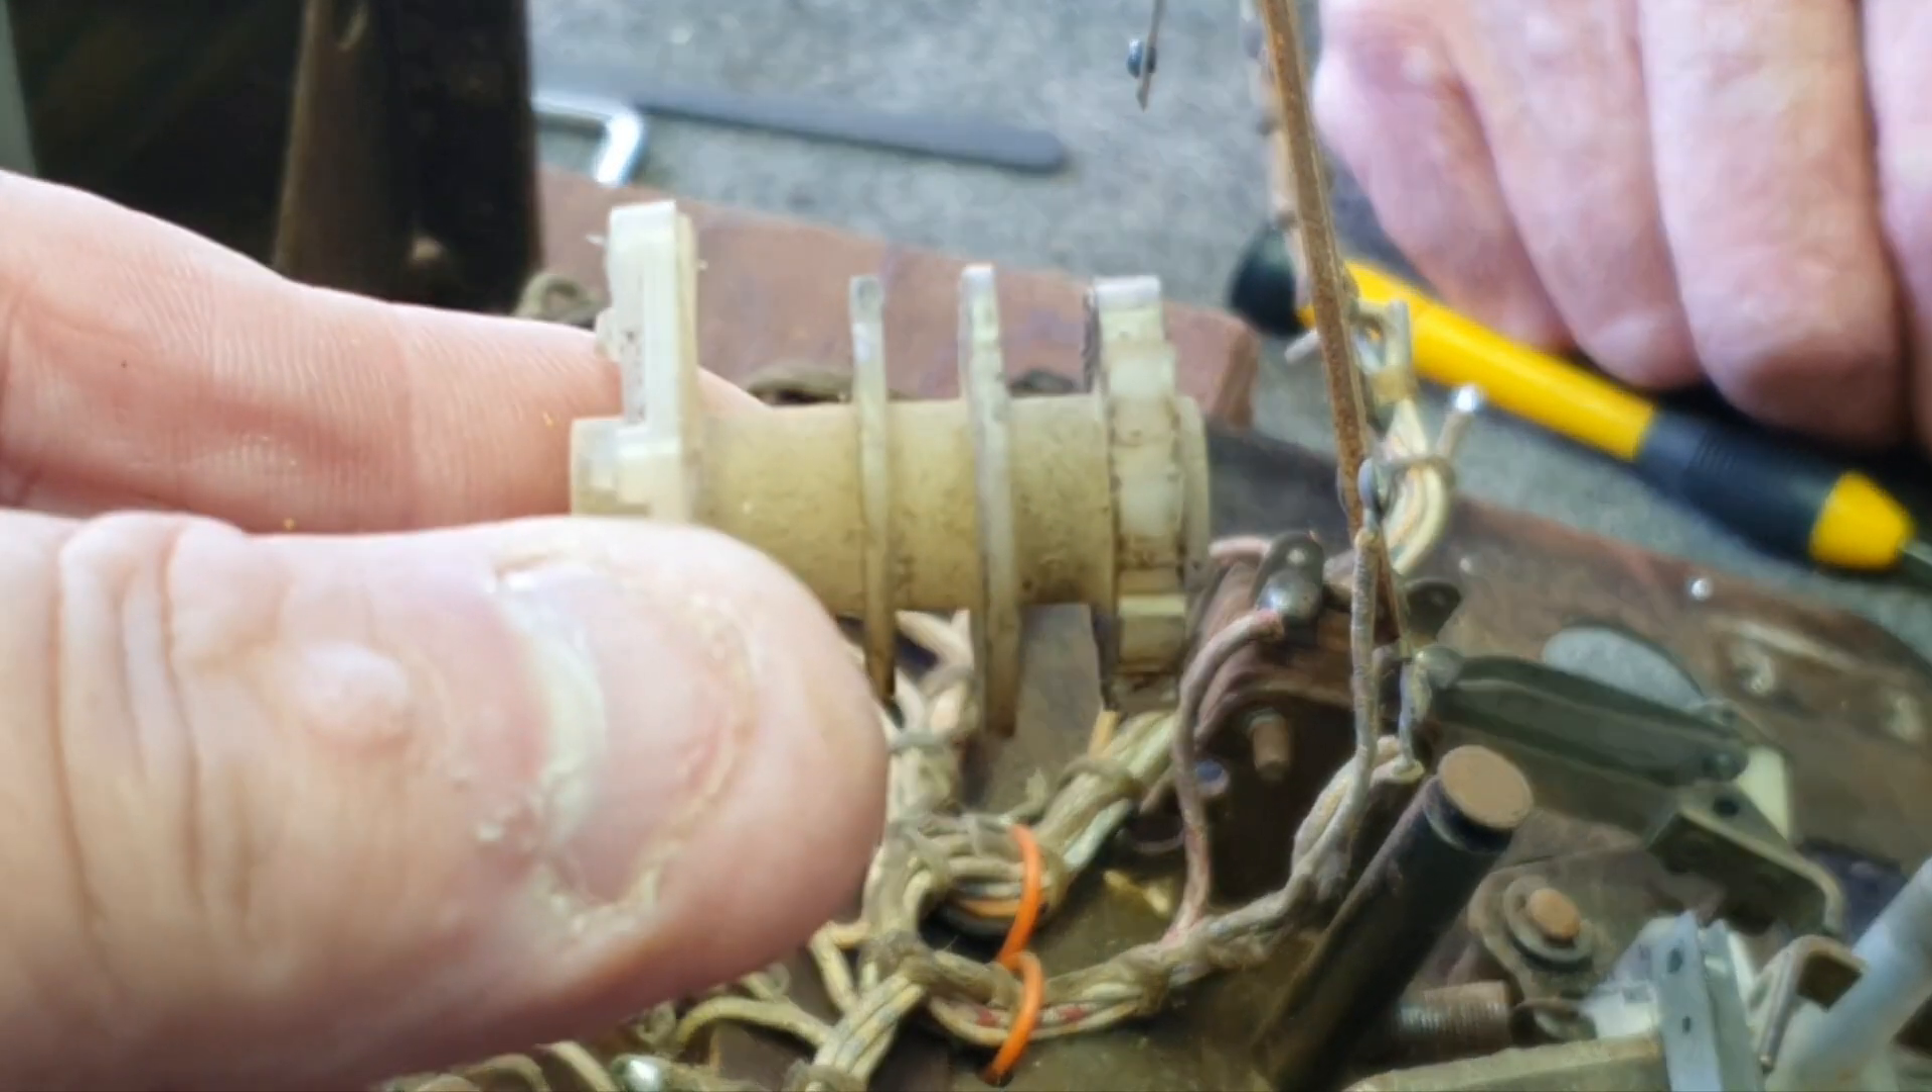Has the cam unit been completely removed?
Yes.